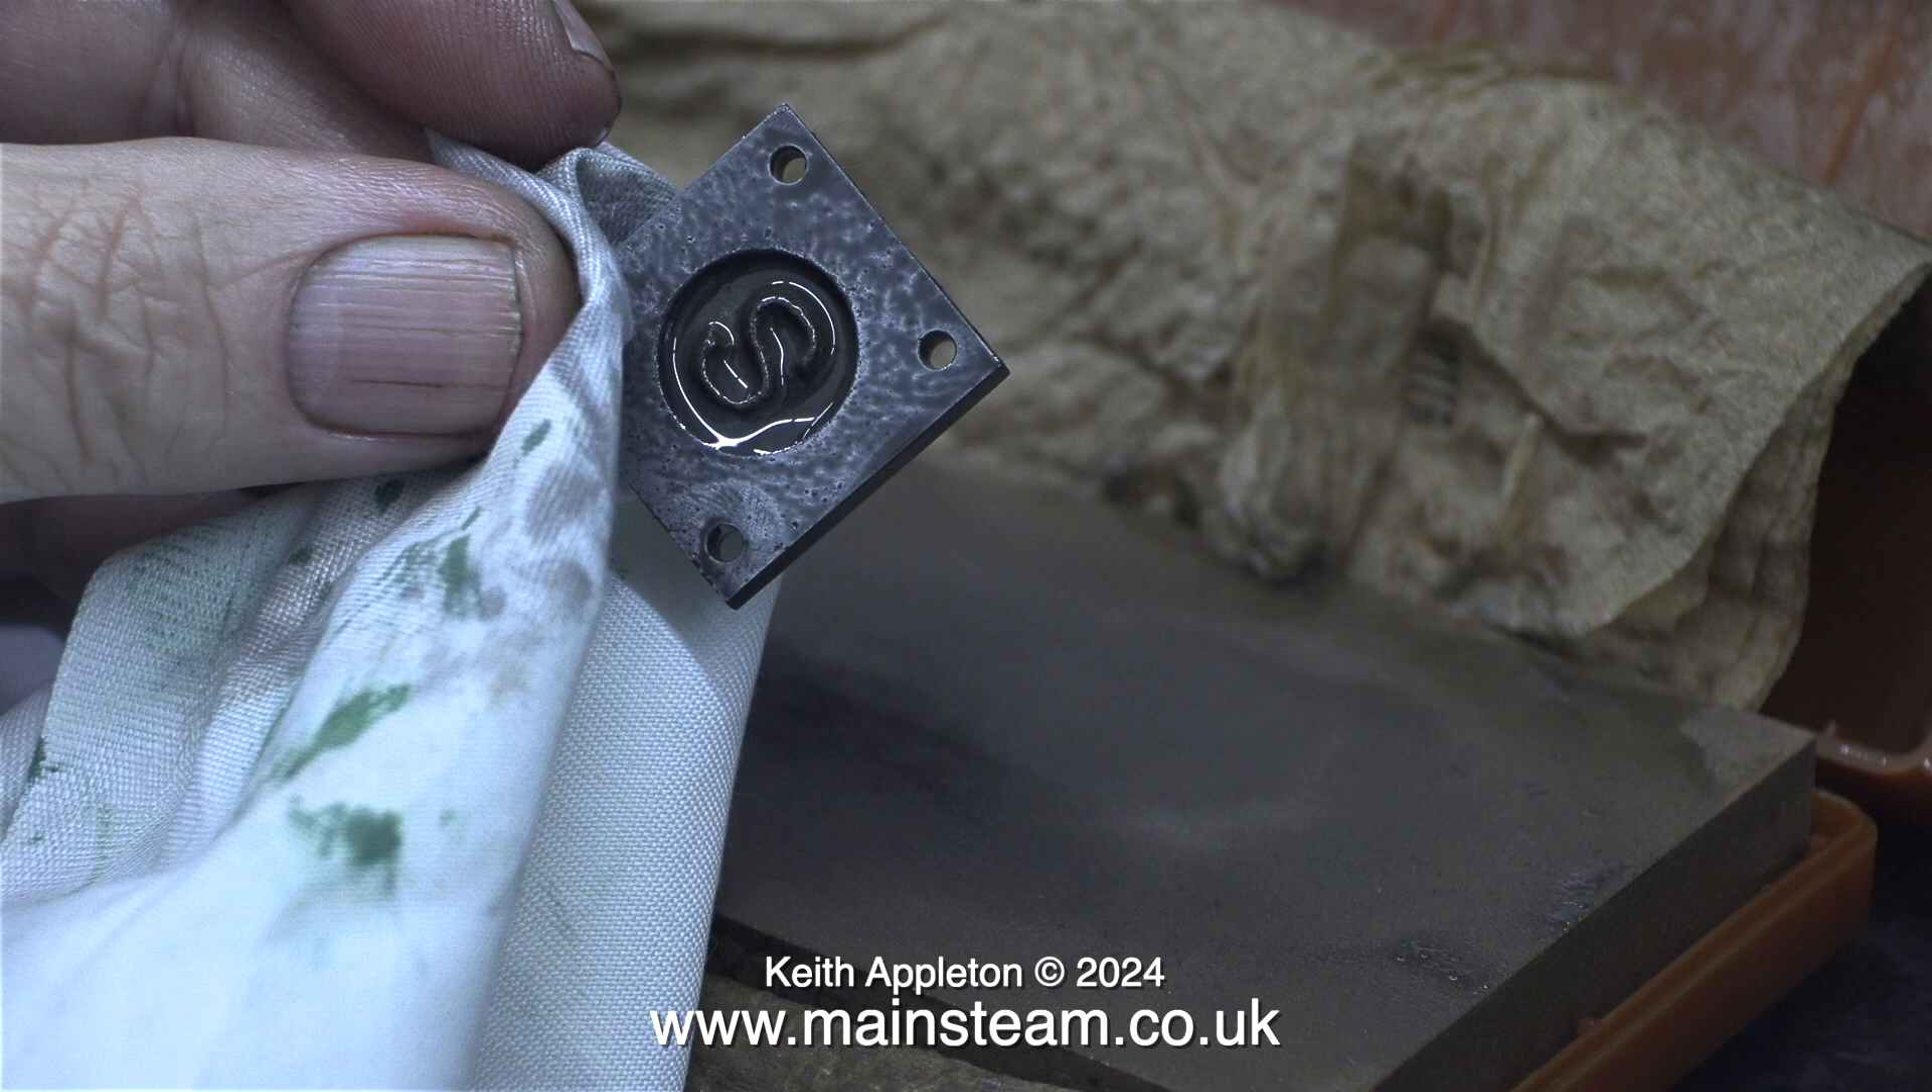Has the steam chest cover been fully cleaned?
No.